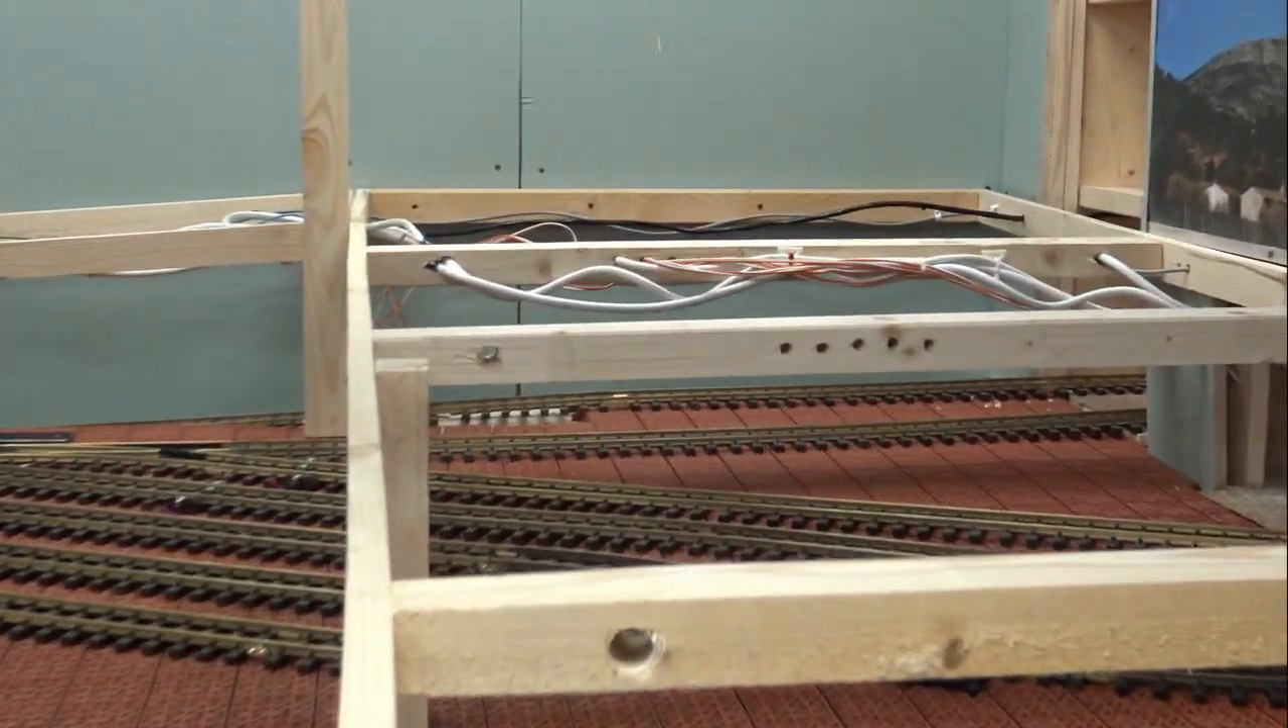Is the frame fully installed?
Yes.